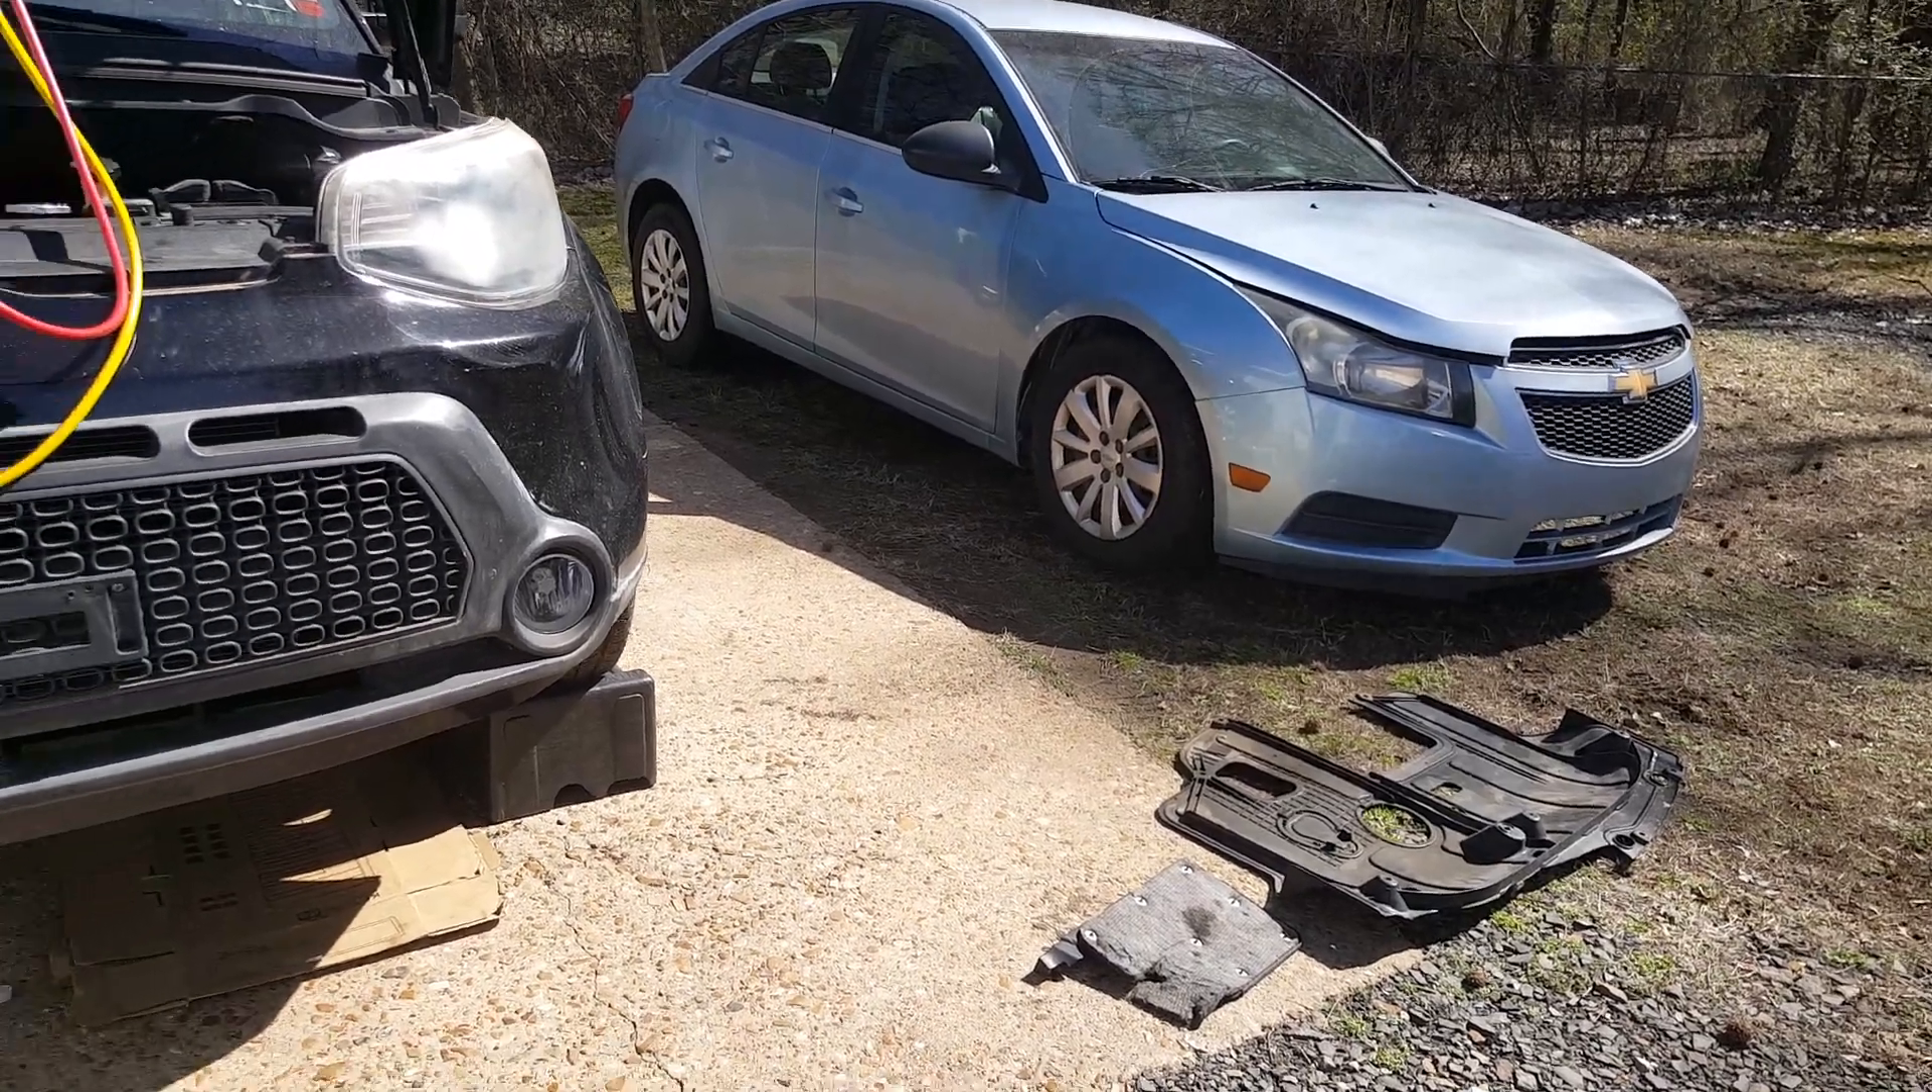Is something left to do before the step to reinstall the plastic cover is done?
Yes.